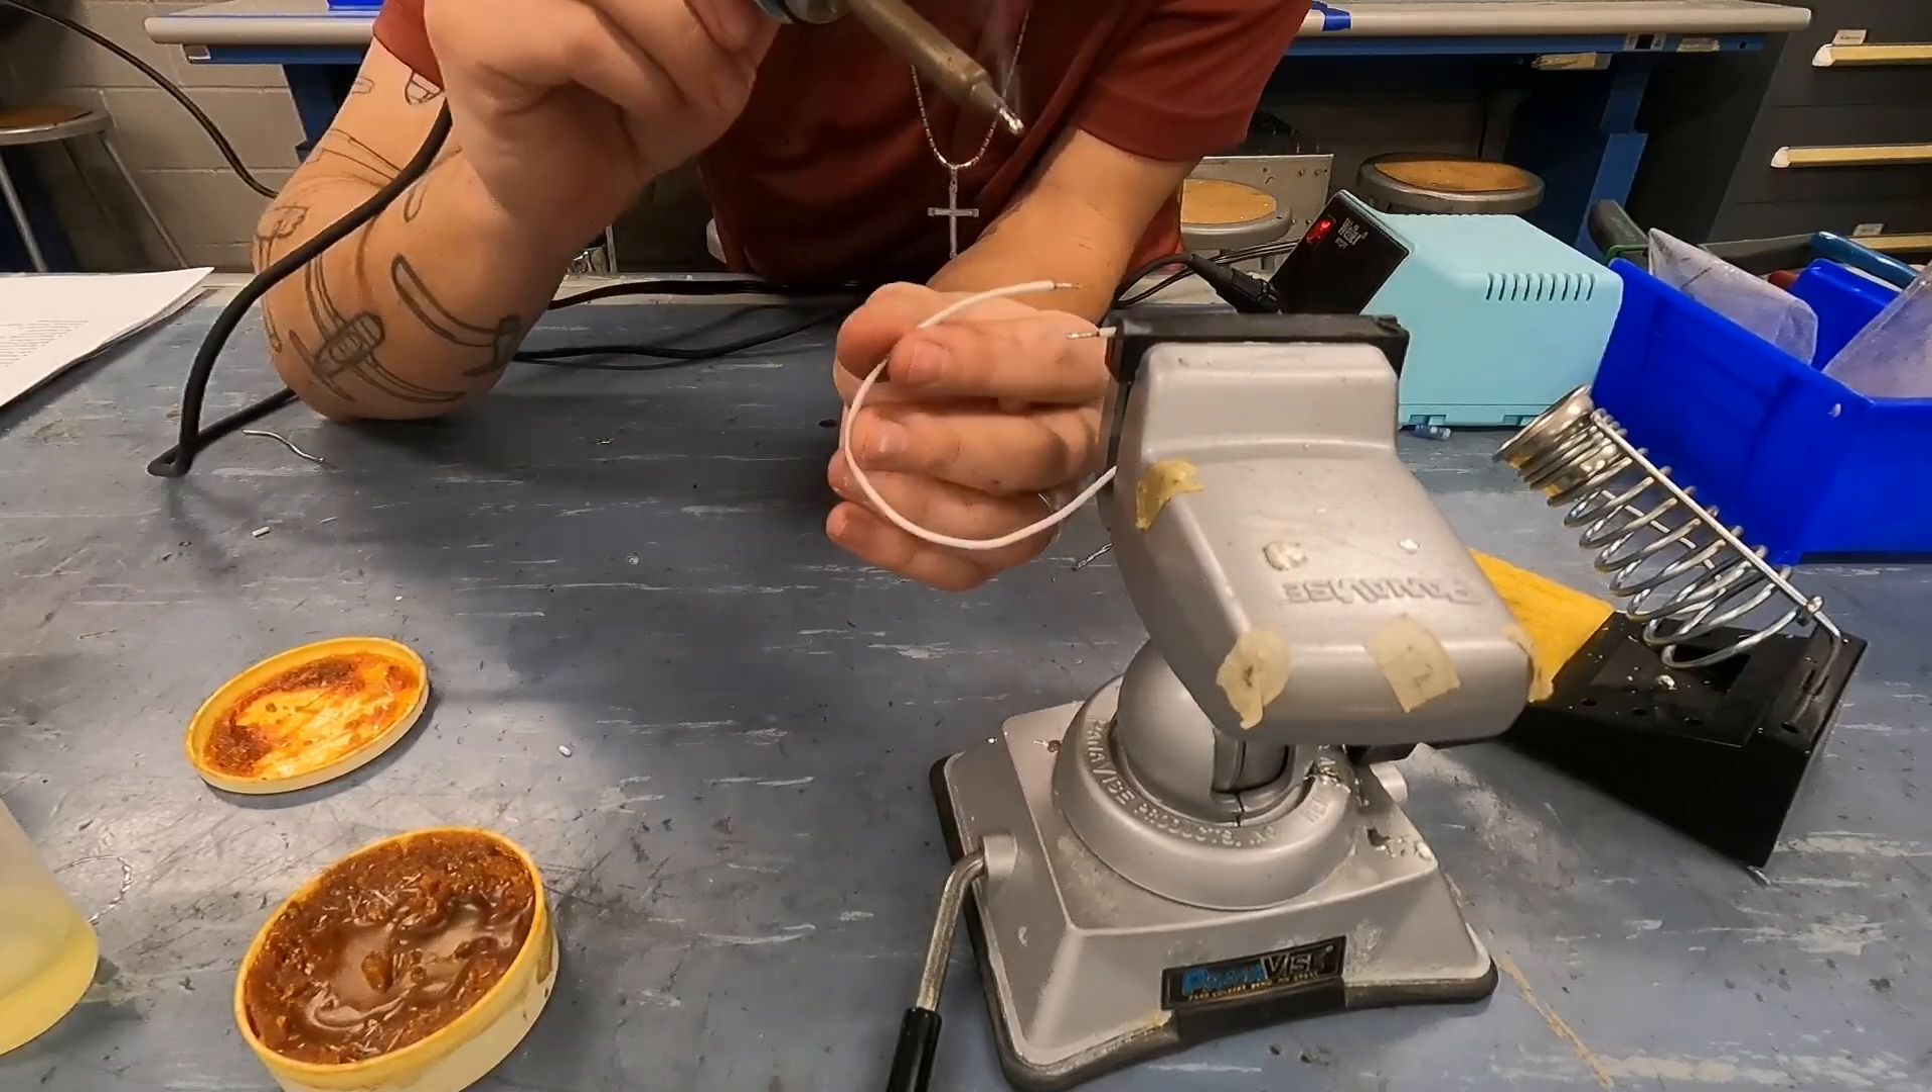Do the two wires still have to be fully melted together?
Yes.